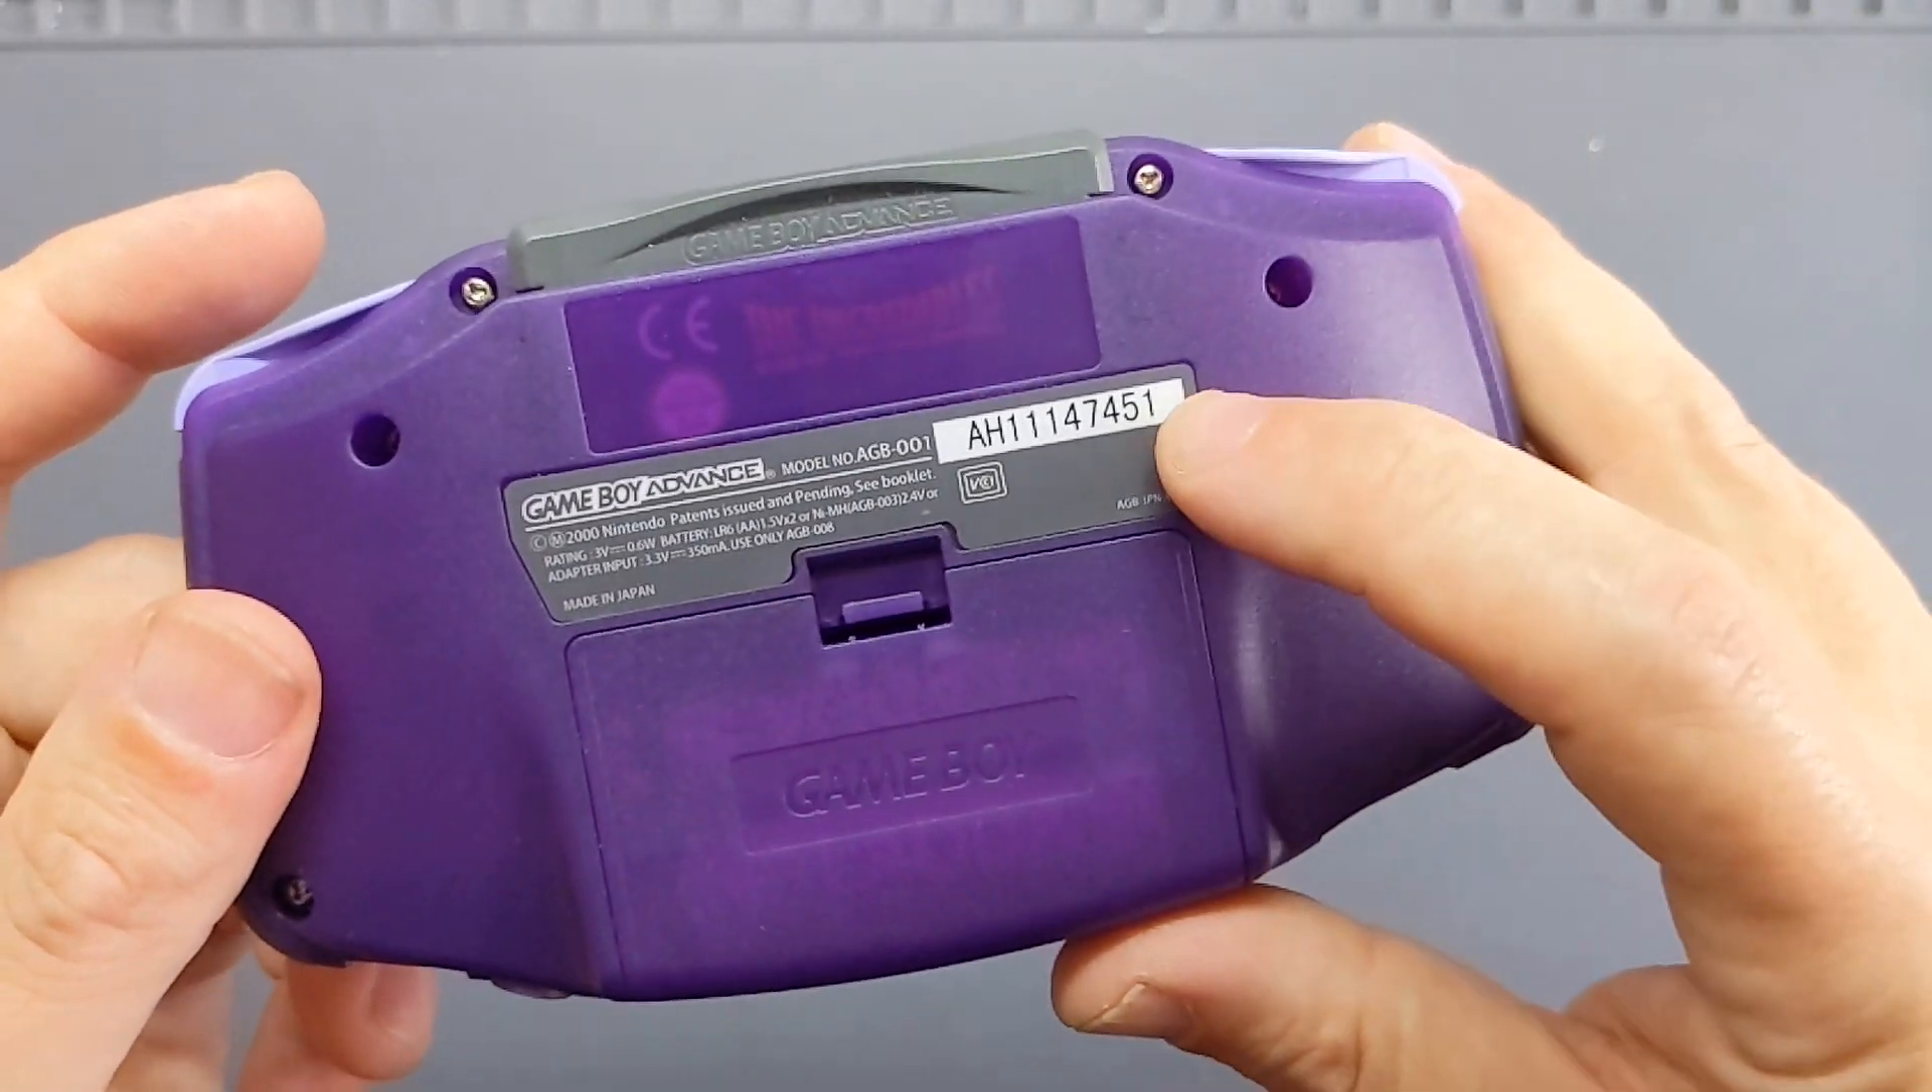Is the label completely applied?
Yes.